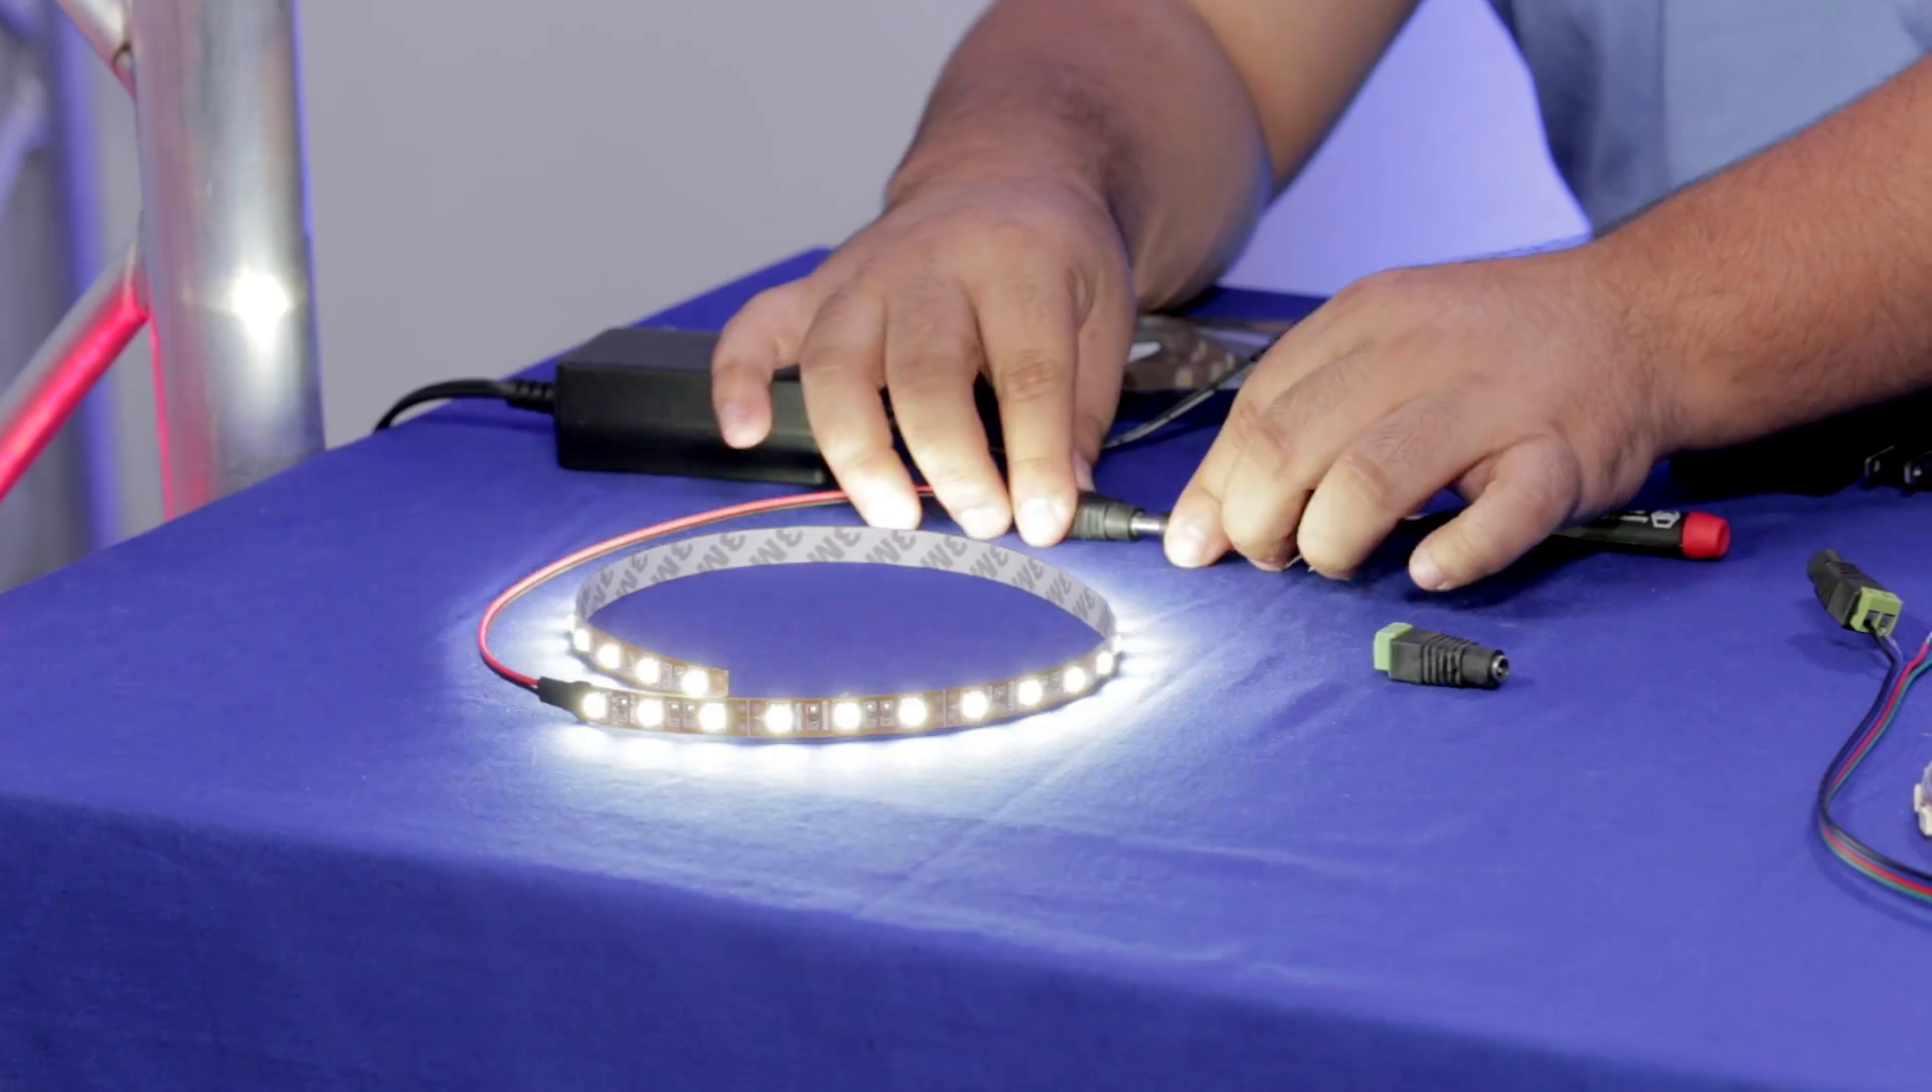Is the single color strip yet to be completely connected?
No.